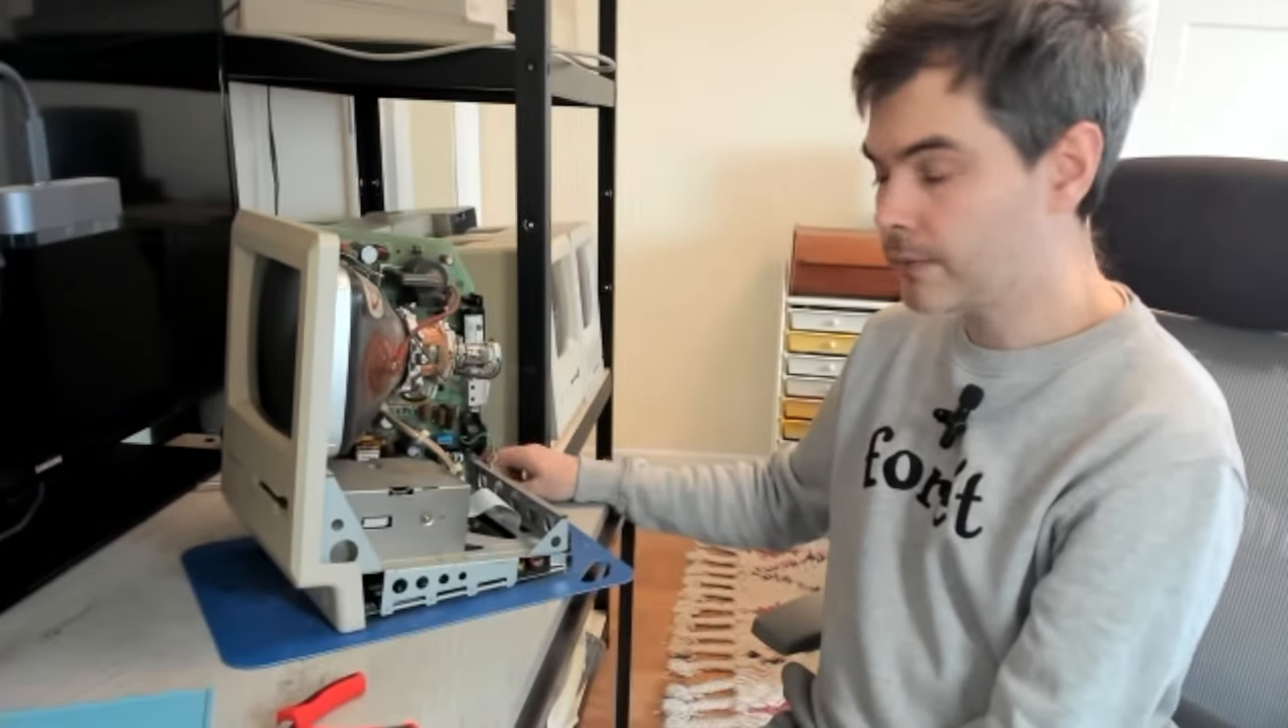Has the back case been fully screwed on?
No.